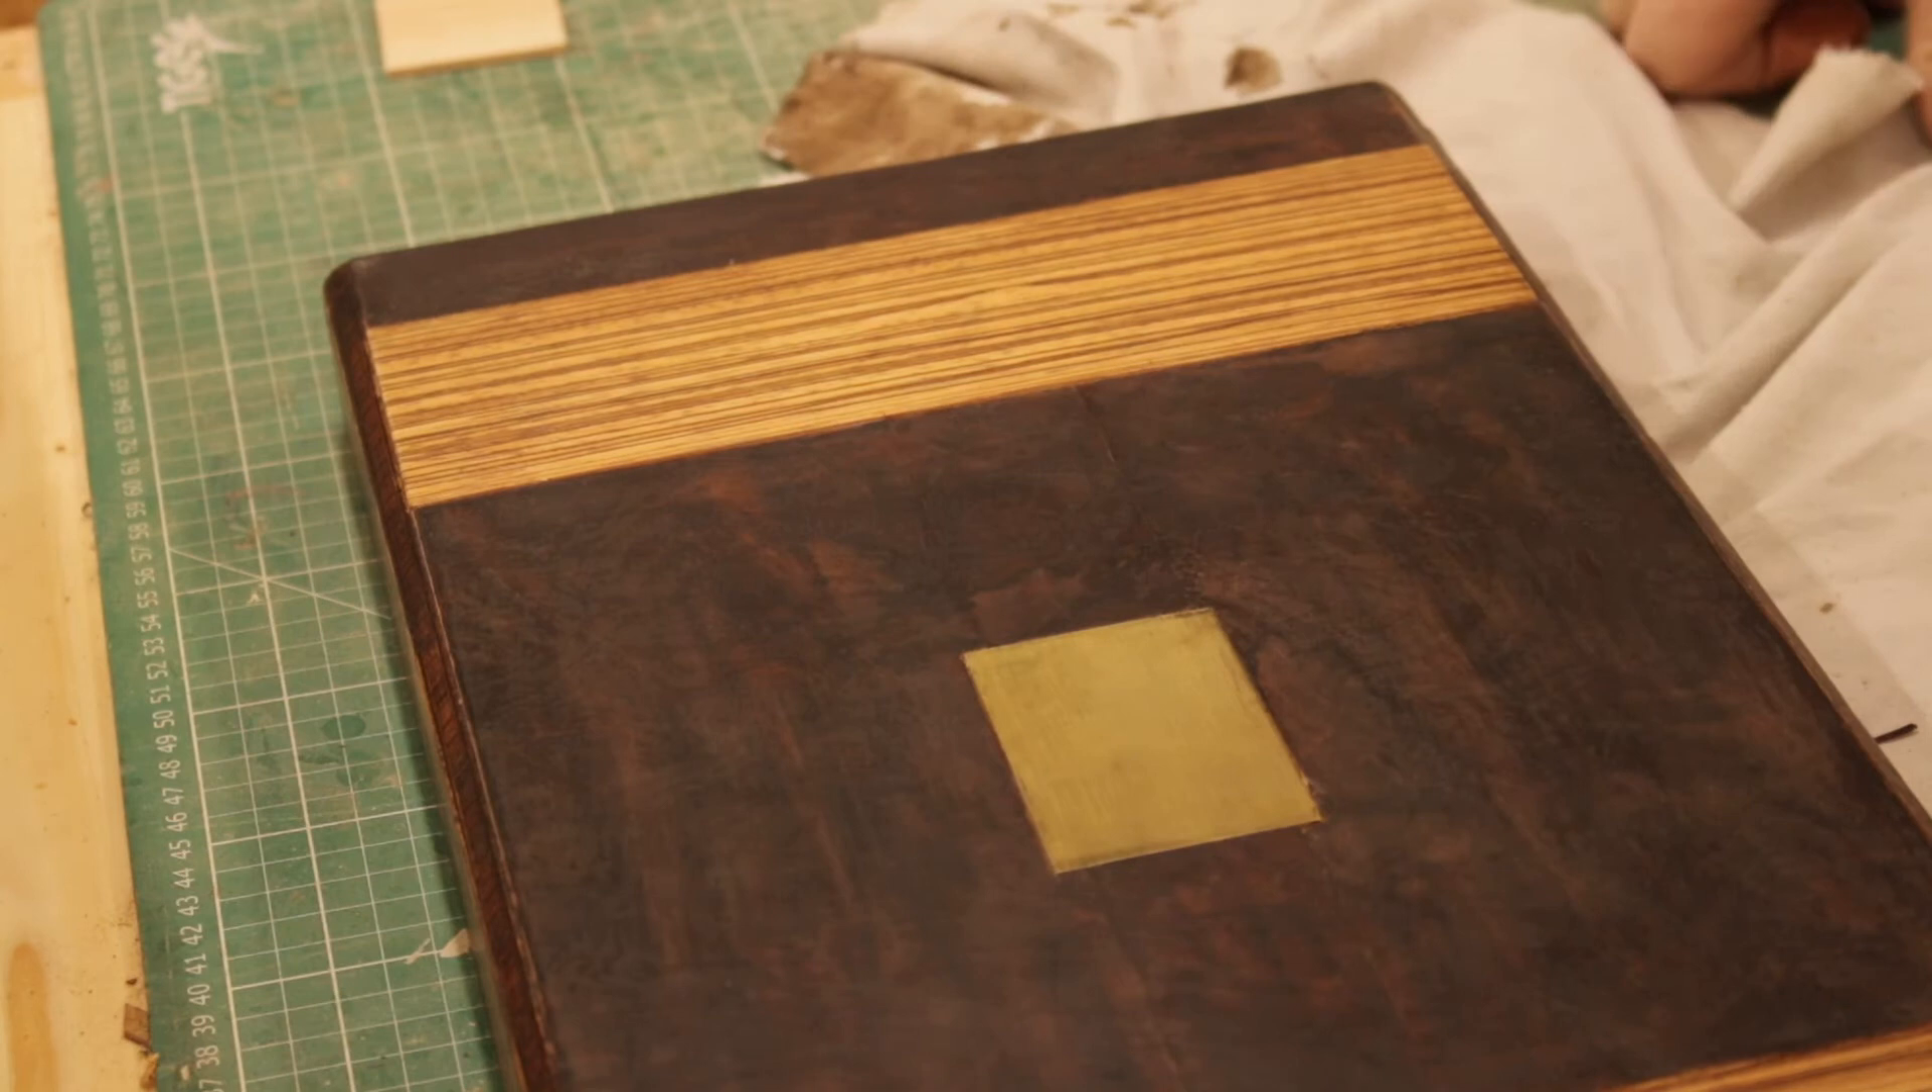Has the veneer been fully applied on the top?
Yes.